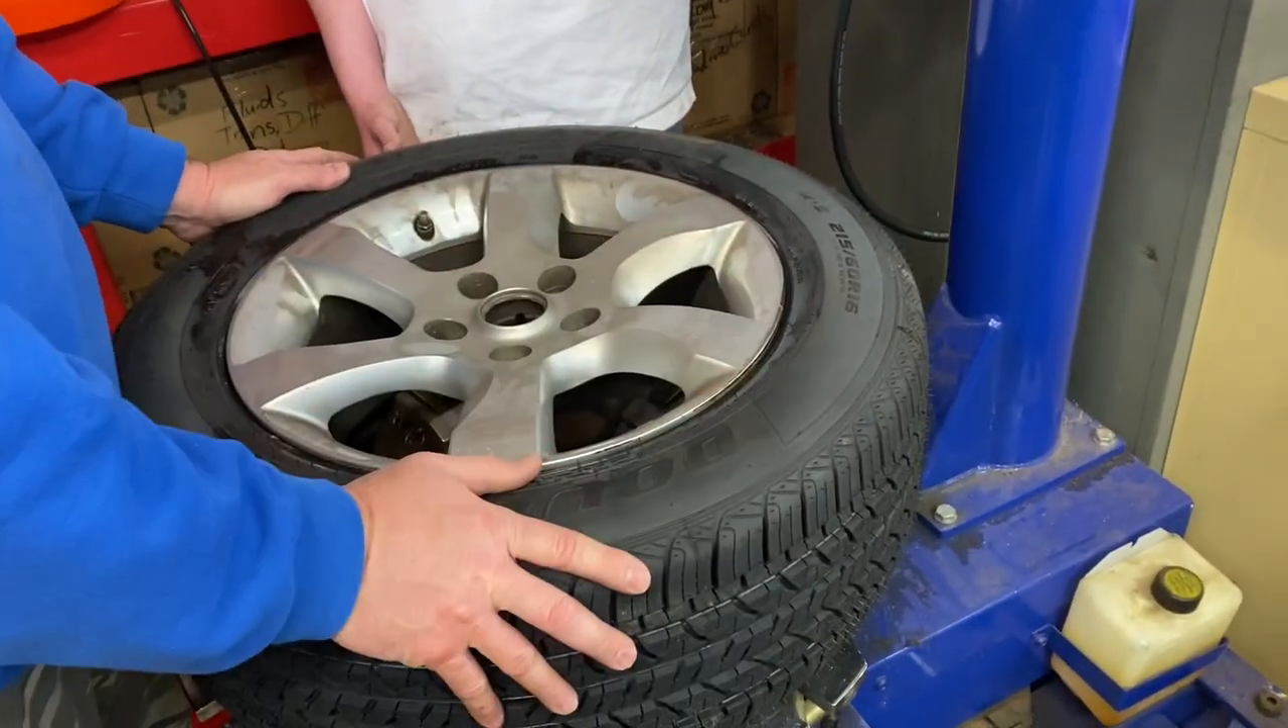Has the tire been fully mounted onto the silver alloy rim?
Yes.